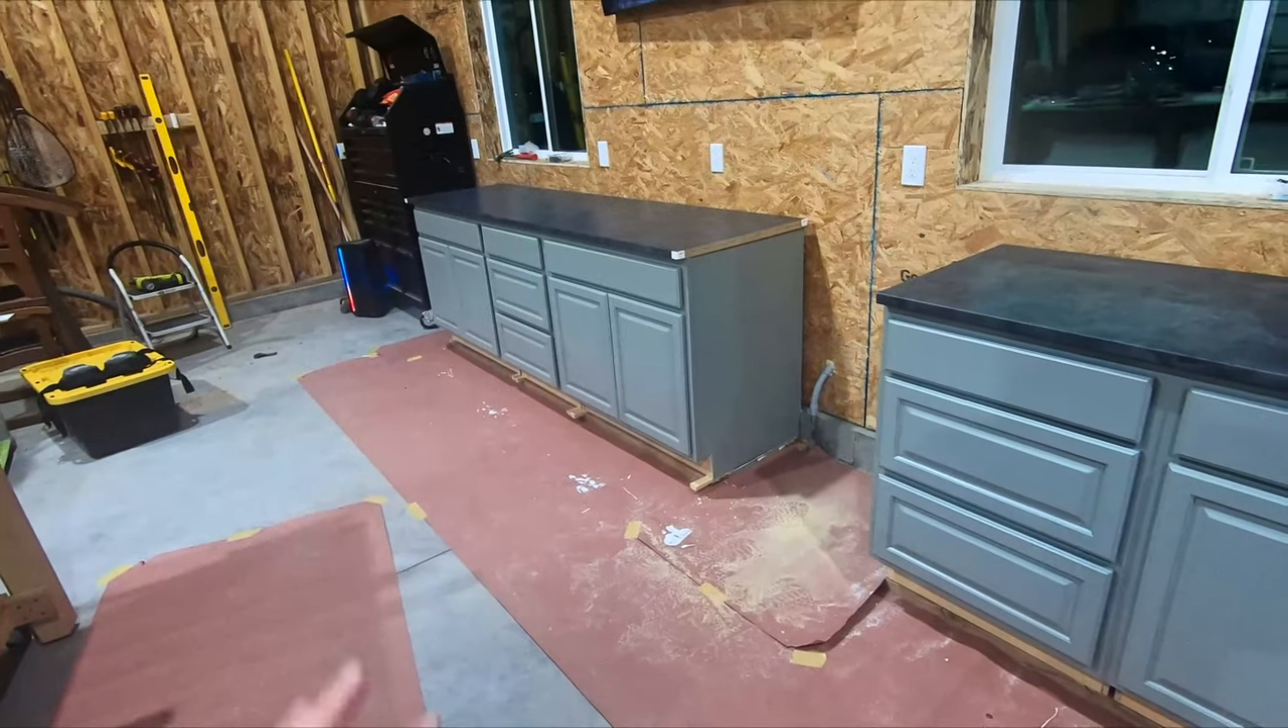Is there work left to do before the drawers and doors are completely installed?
No.